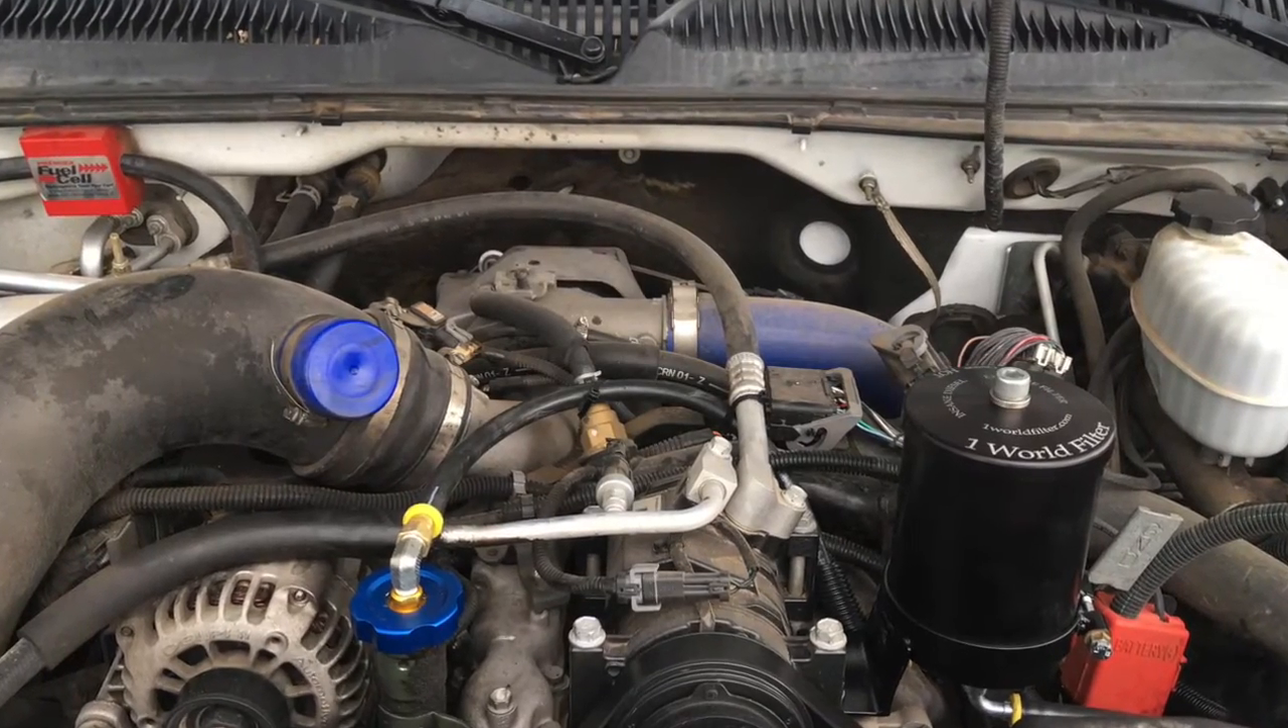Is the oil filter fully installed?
Yes.